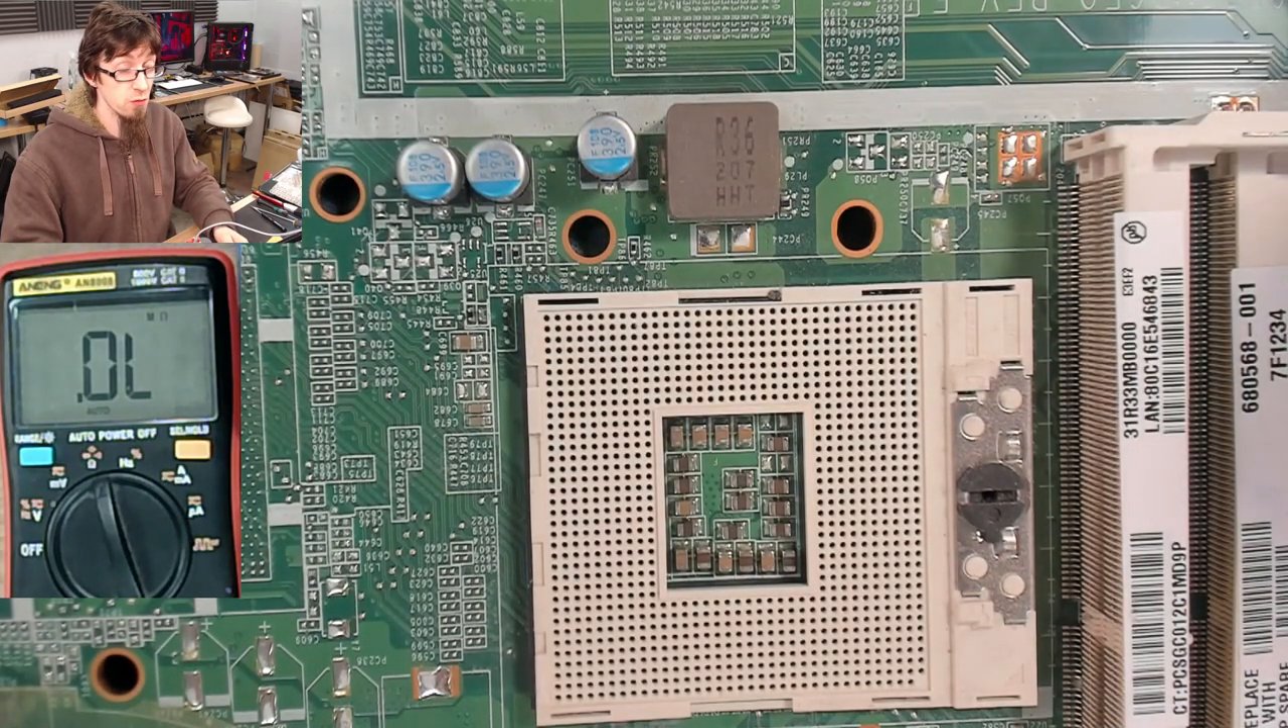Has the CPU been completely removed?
Yes.